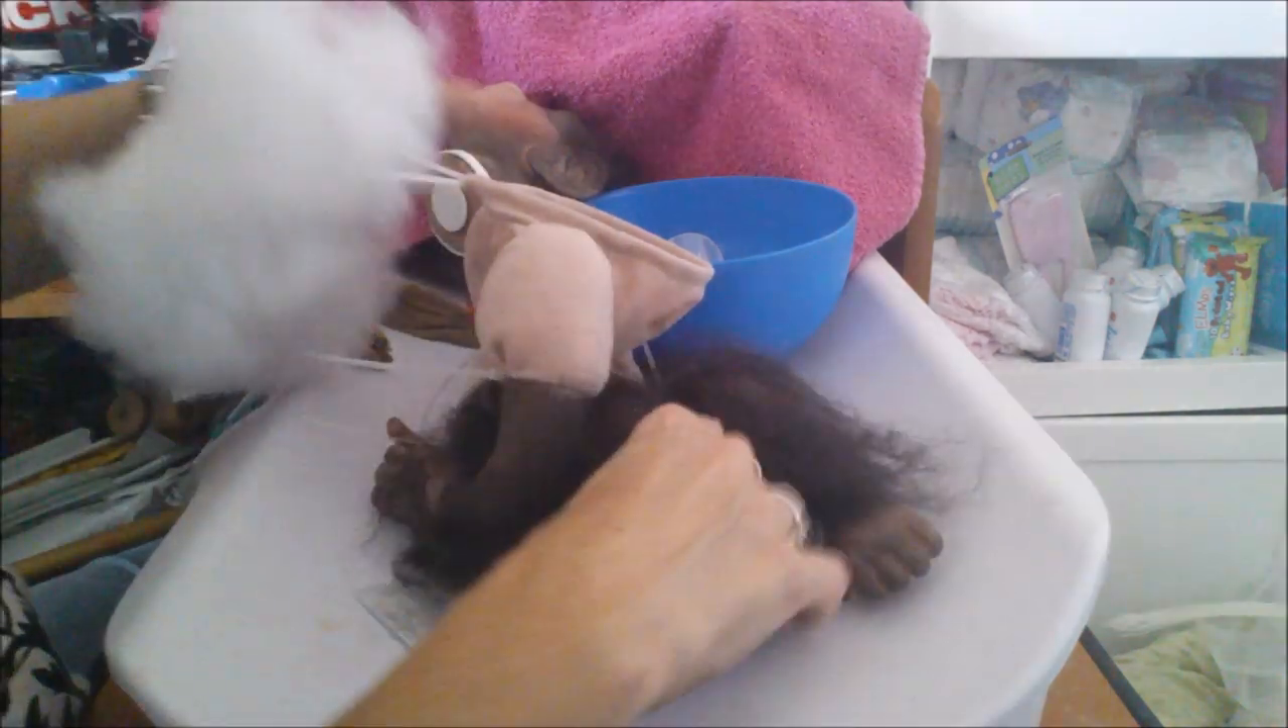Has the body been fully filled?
No.